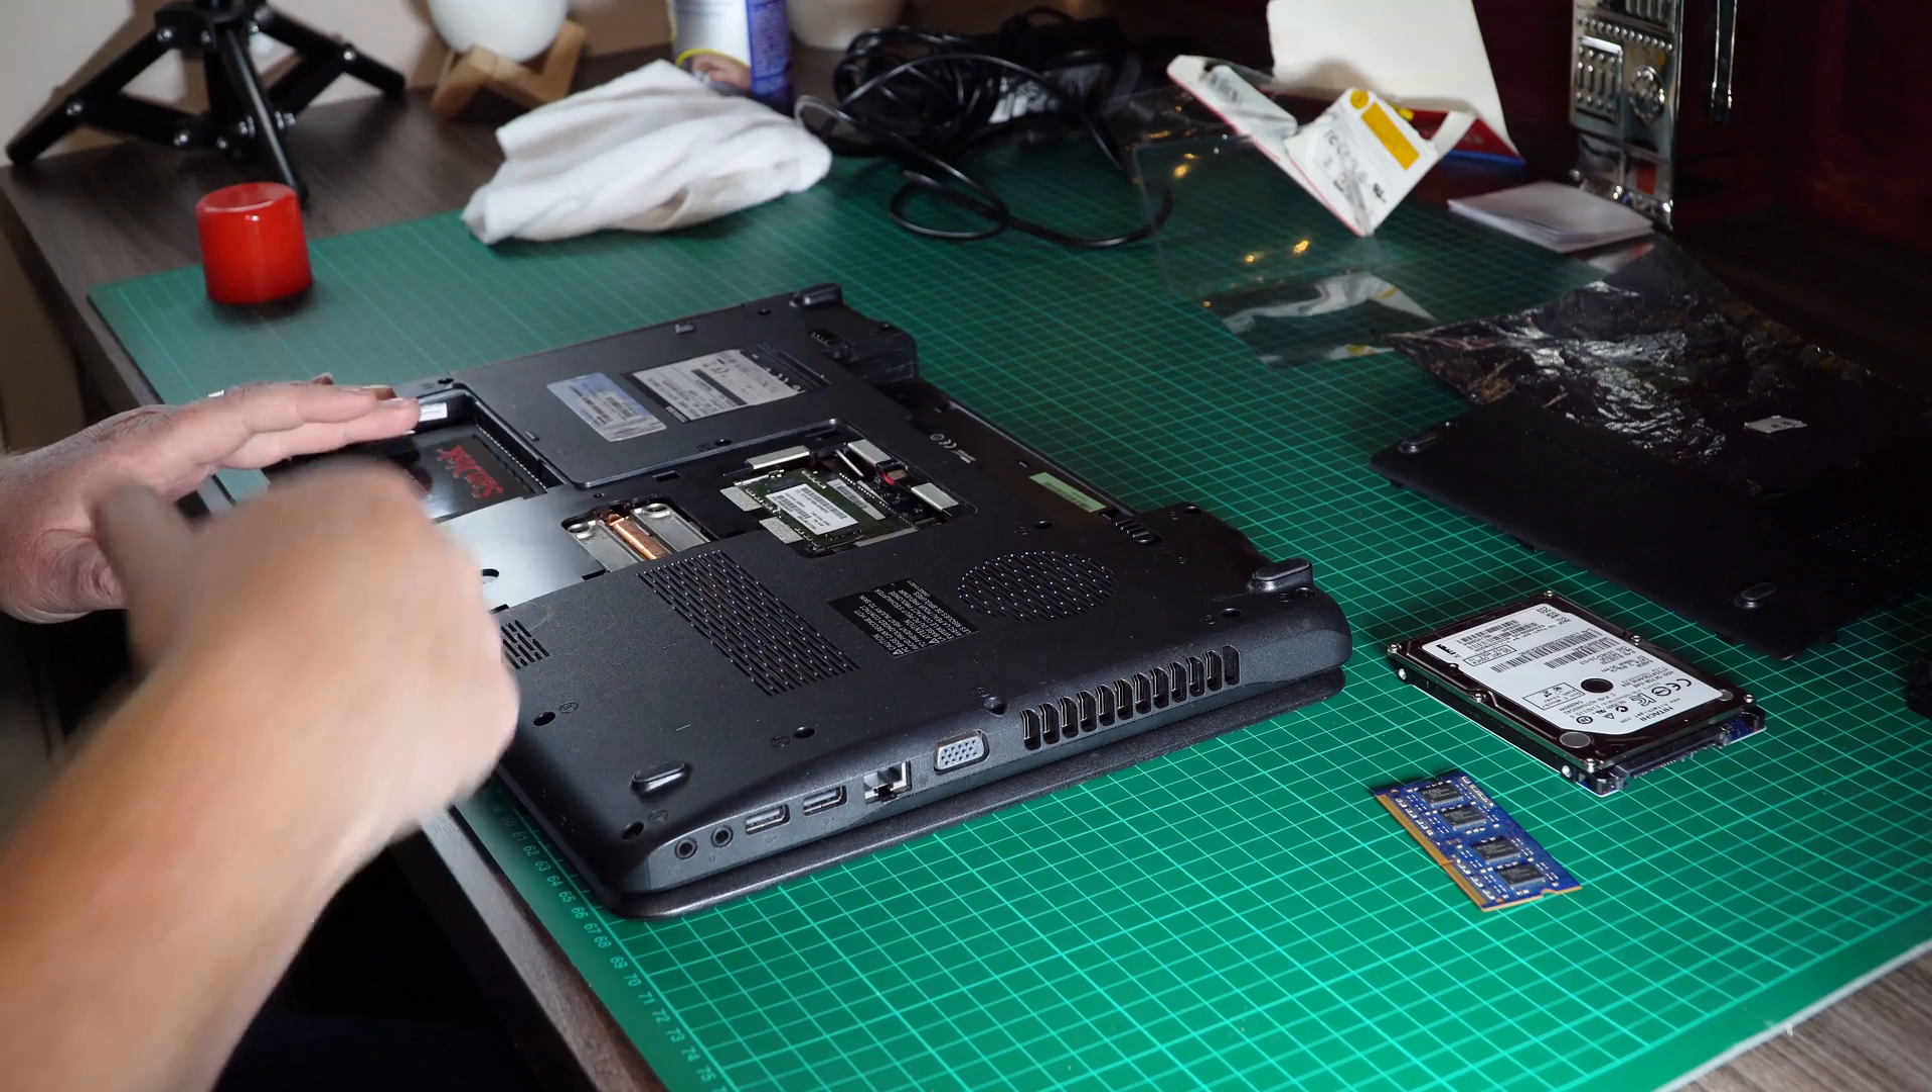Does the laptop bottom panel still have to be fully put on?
Yes.